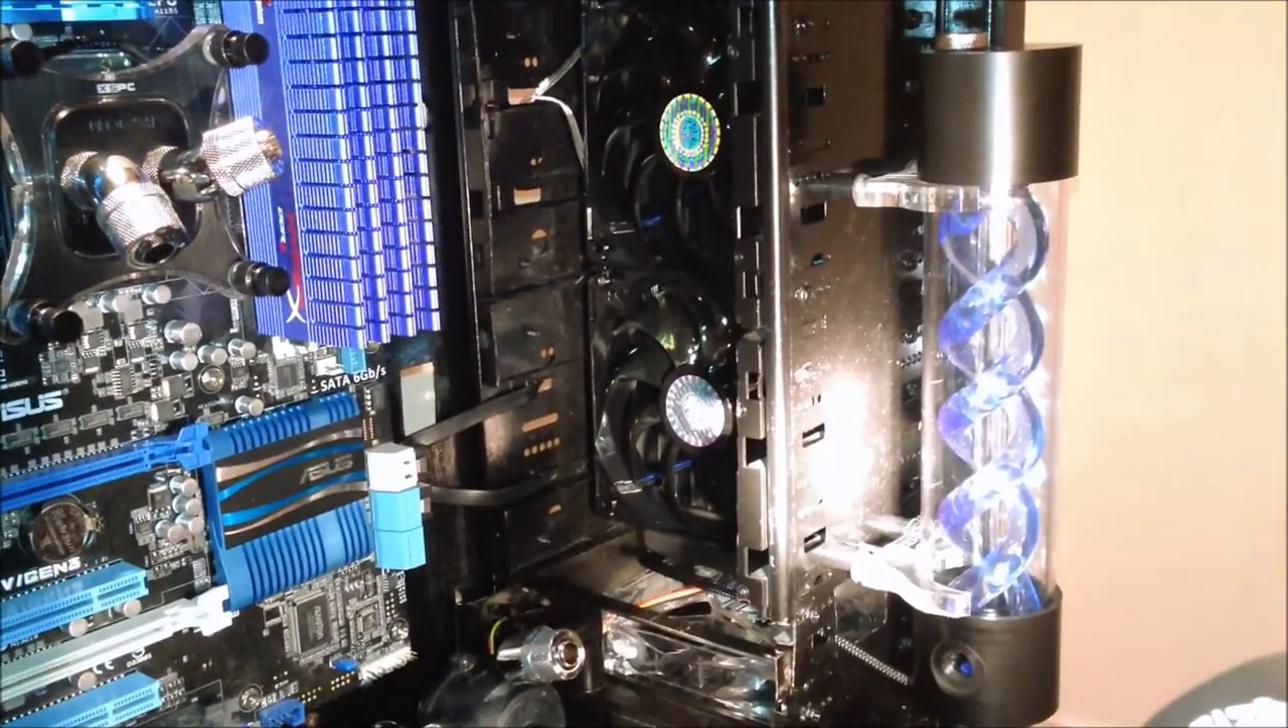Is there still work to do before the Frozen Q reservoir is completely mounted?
No.